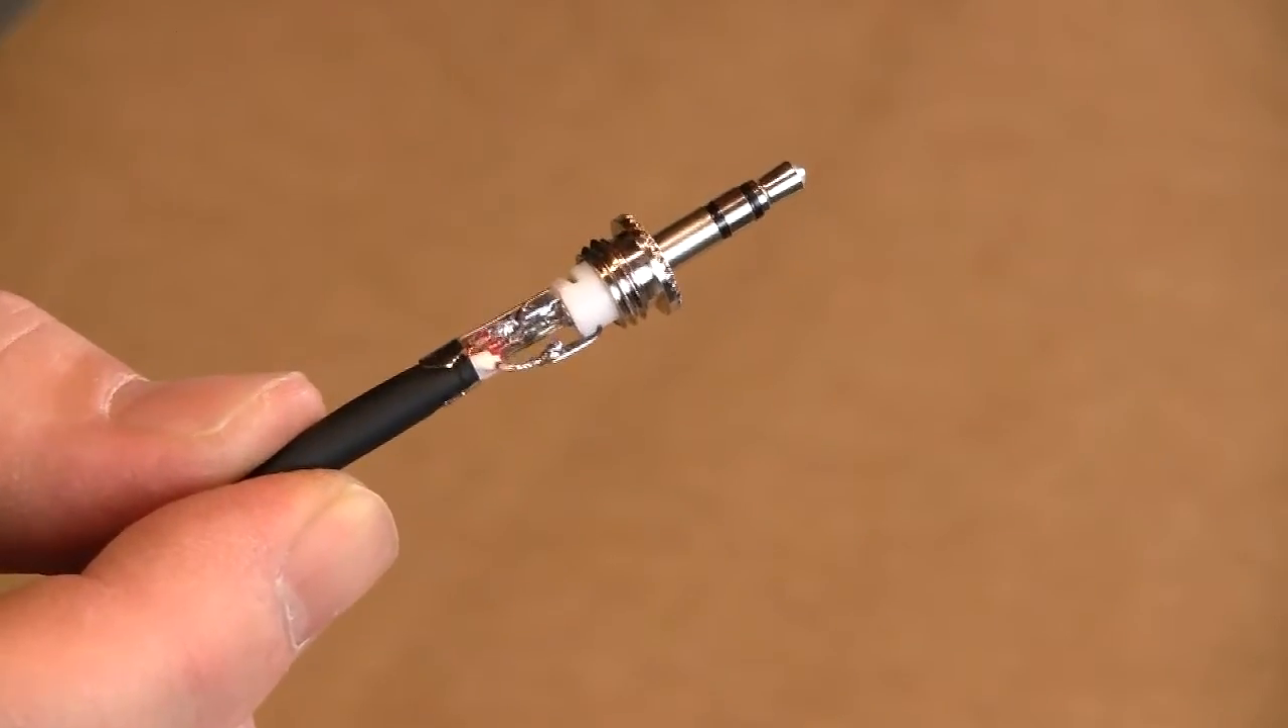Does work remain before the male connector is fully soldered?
No.